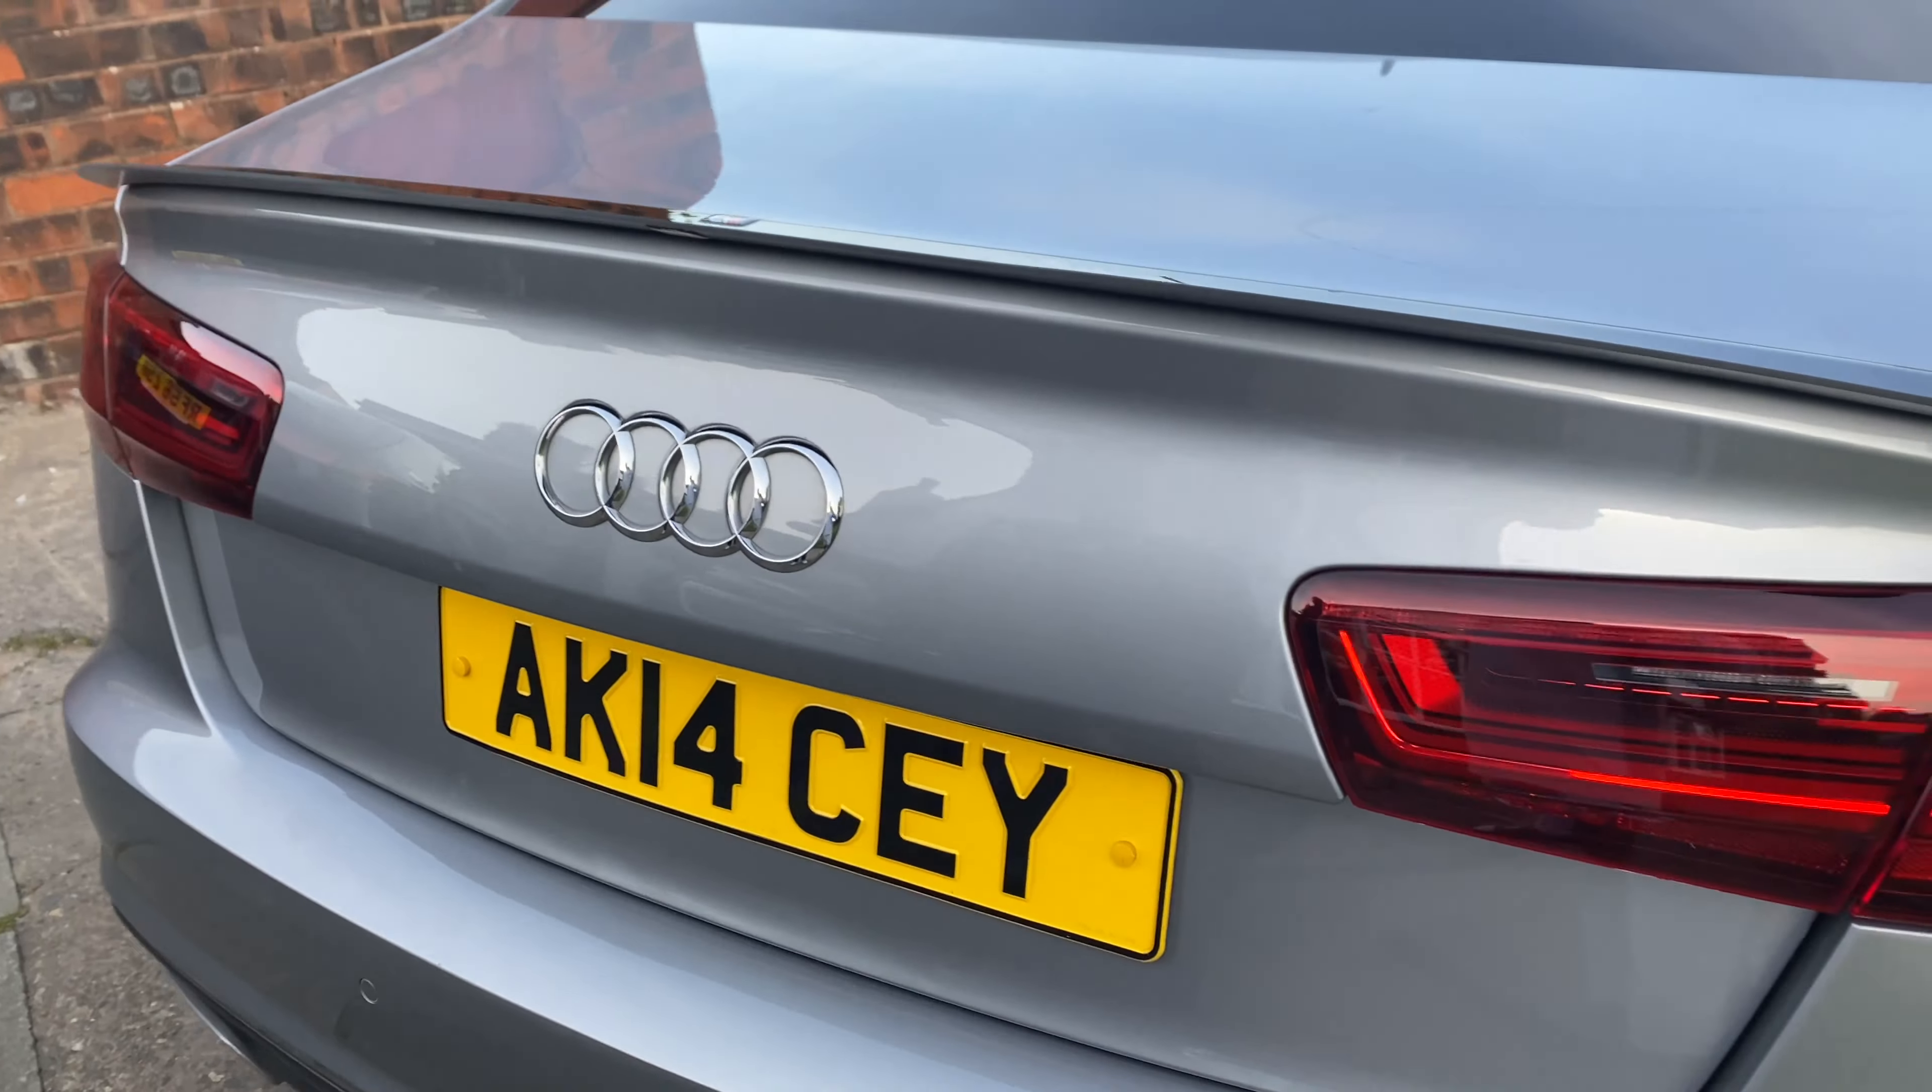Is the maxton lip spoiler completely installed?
Yes.